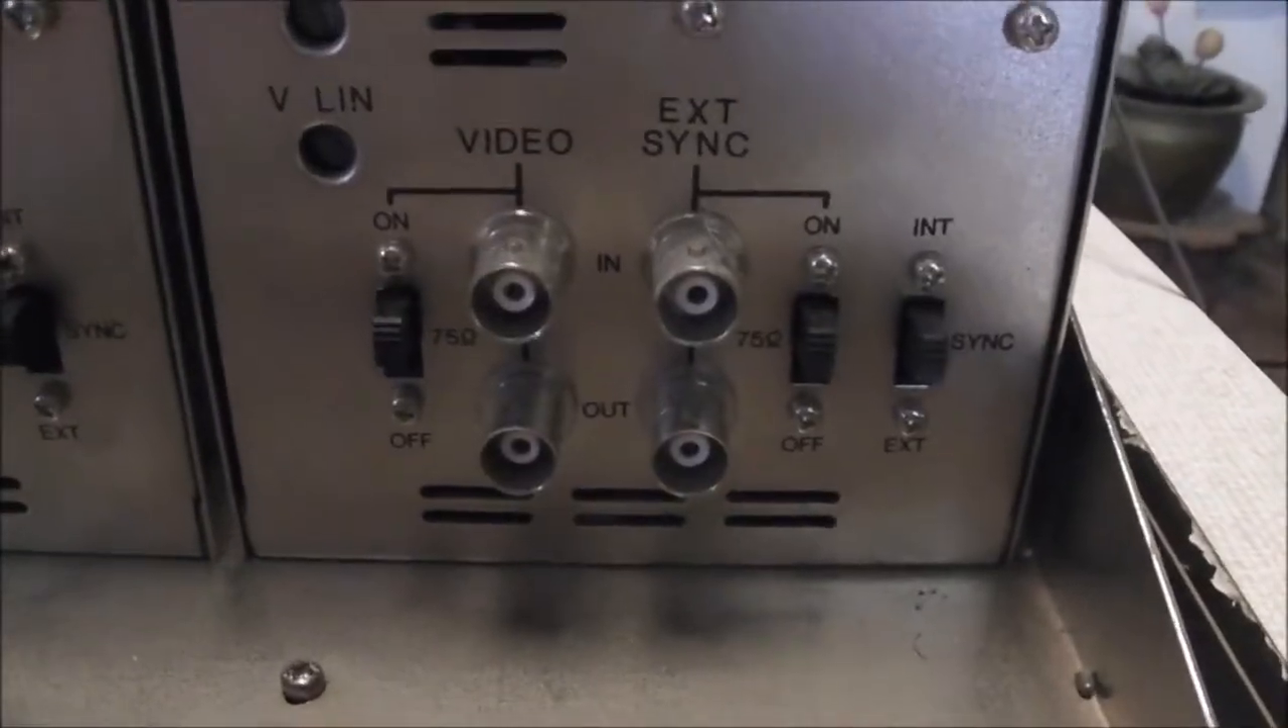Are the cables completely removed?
Yes.